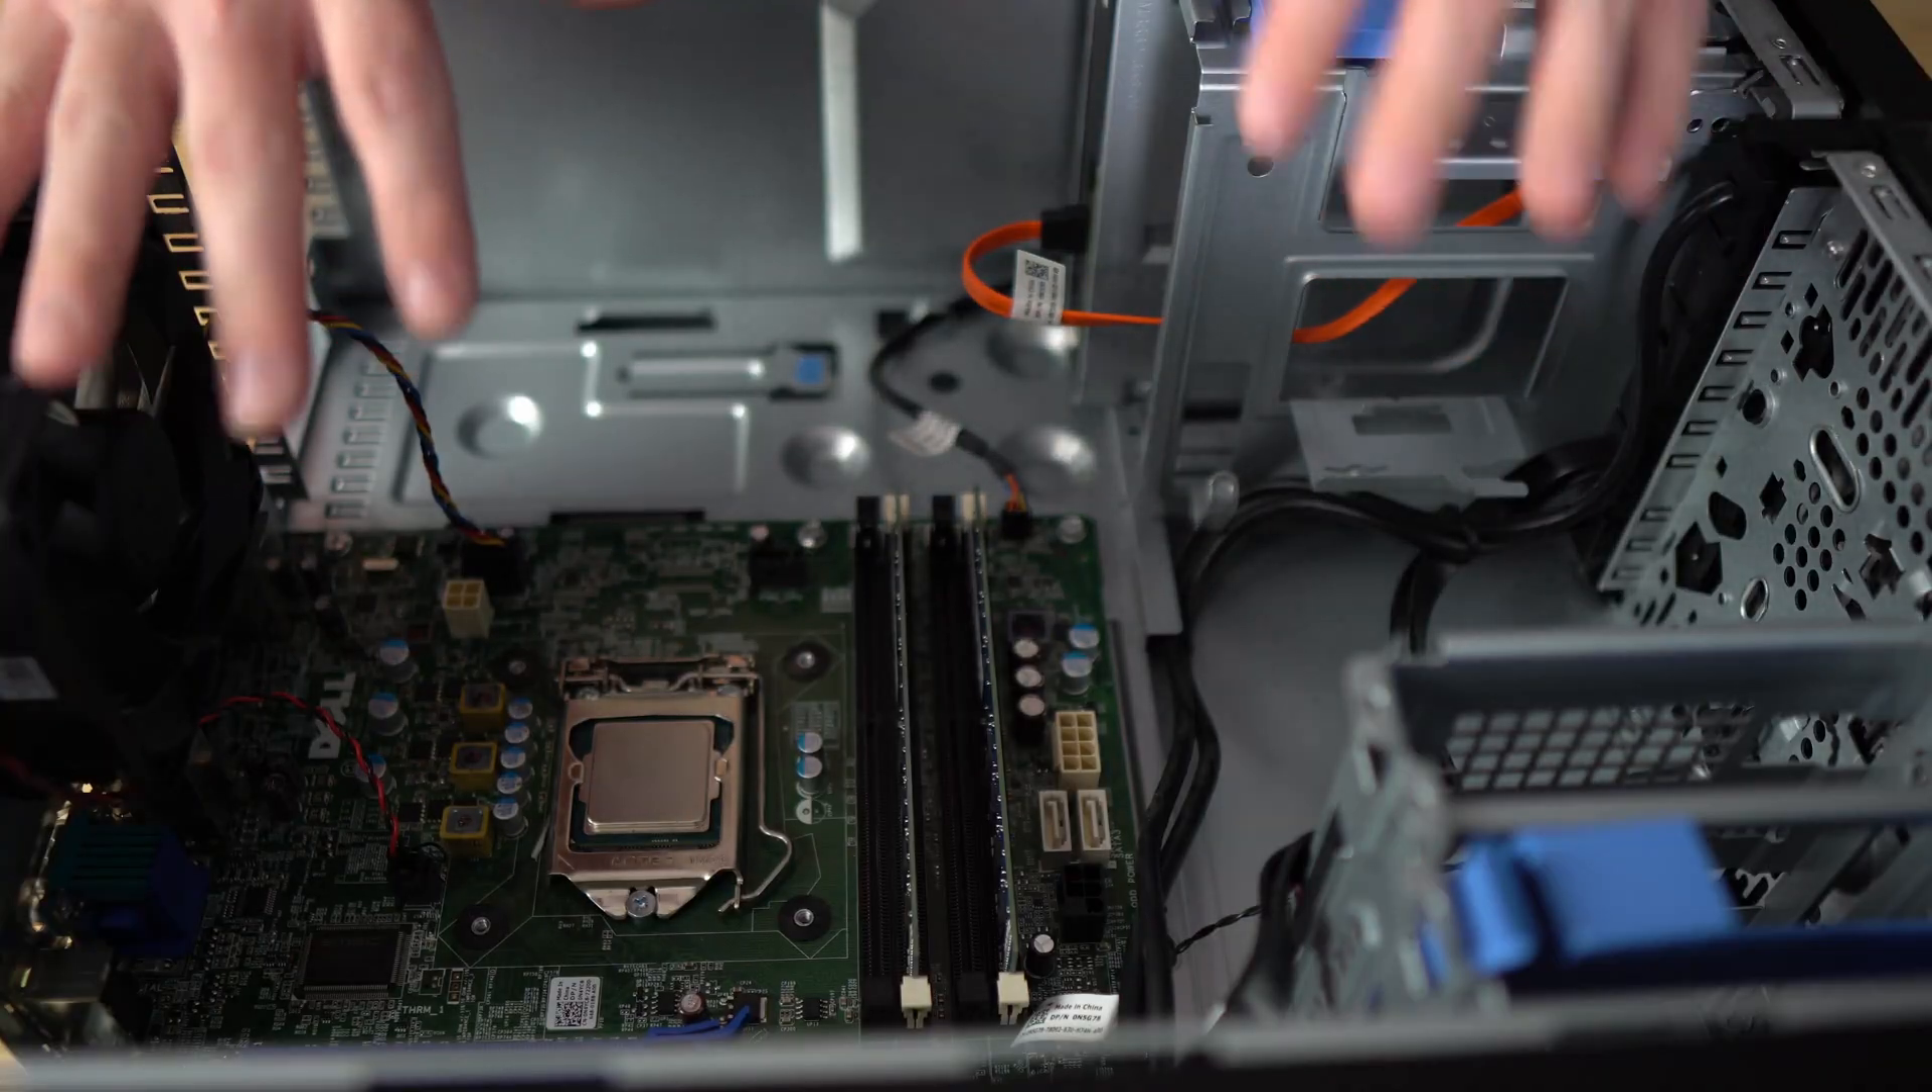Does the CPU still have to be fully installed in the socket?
No.